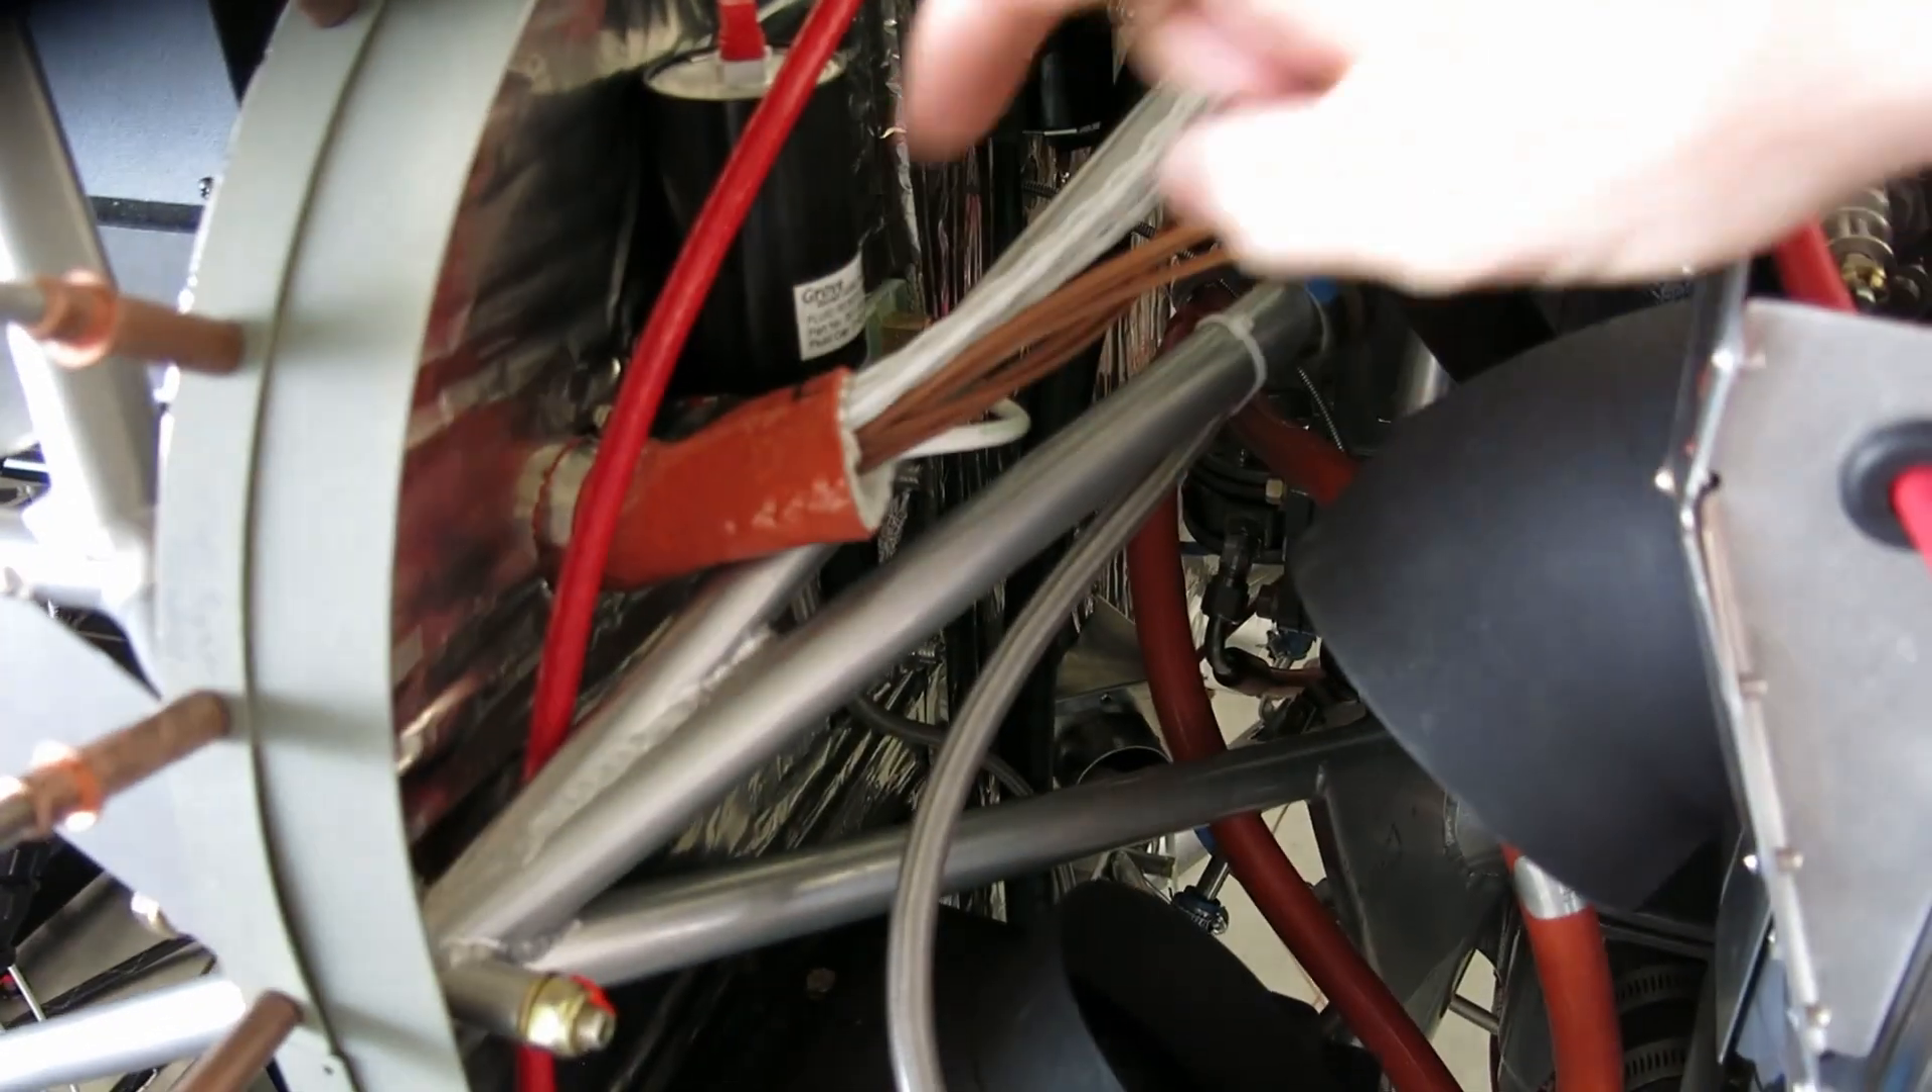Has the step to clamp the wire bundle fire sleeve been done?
No.